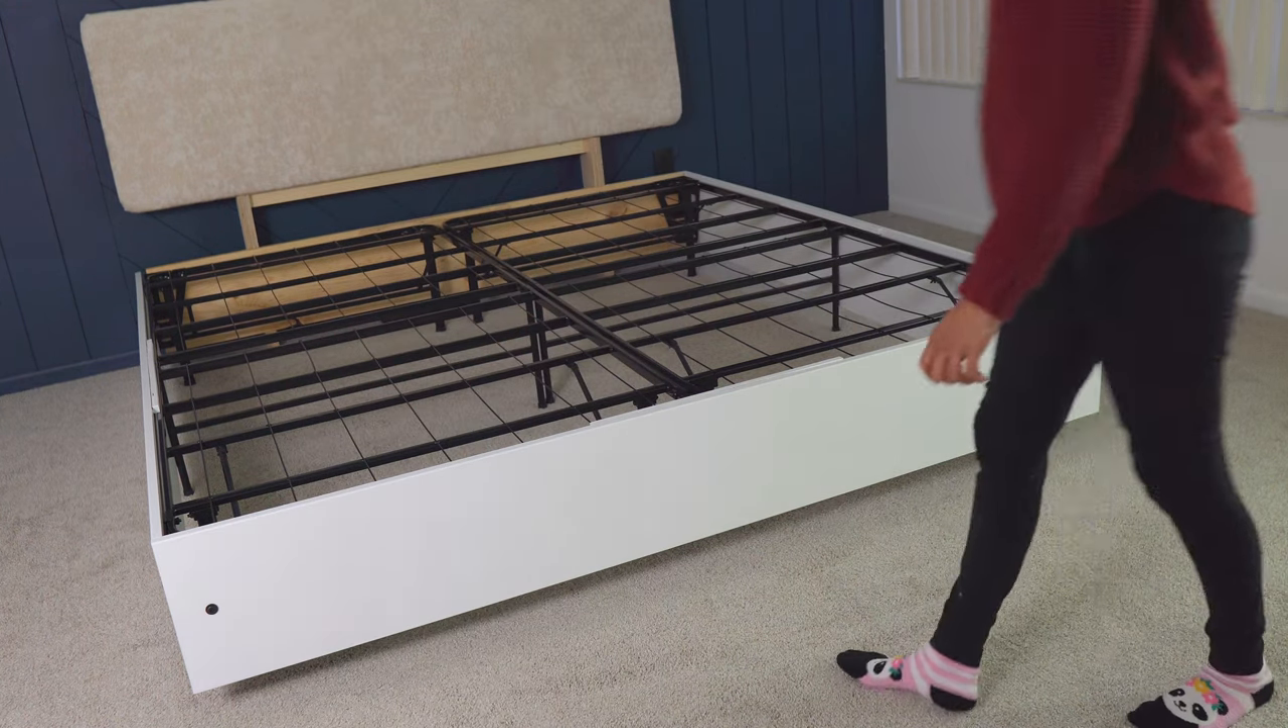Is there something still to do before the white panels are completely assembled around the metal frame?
No.